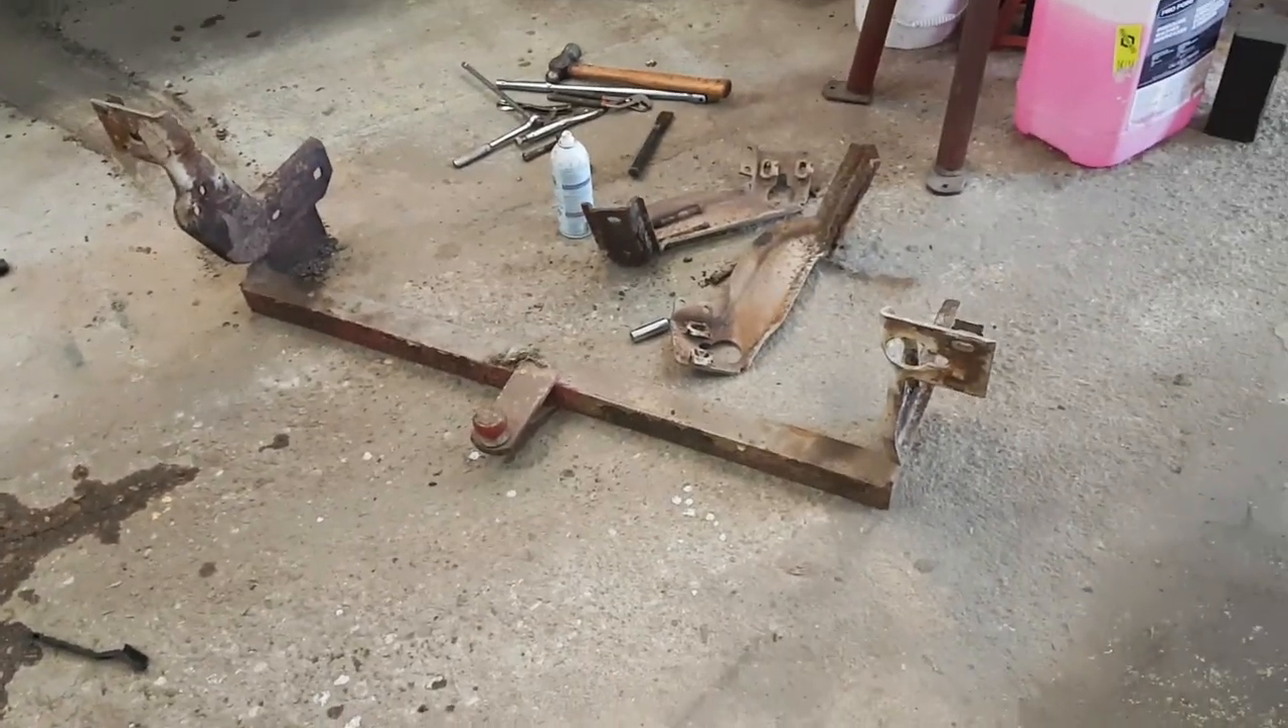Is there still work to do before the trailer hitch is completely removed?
No.